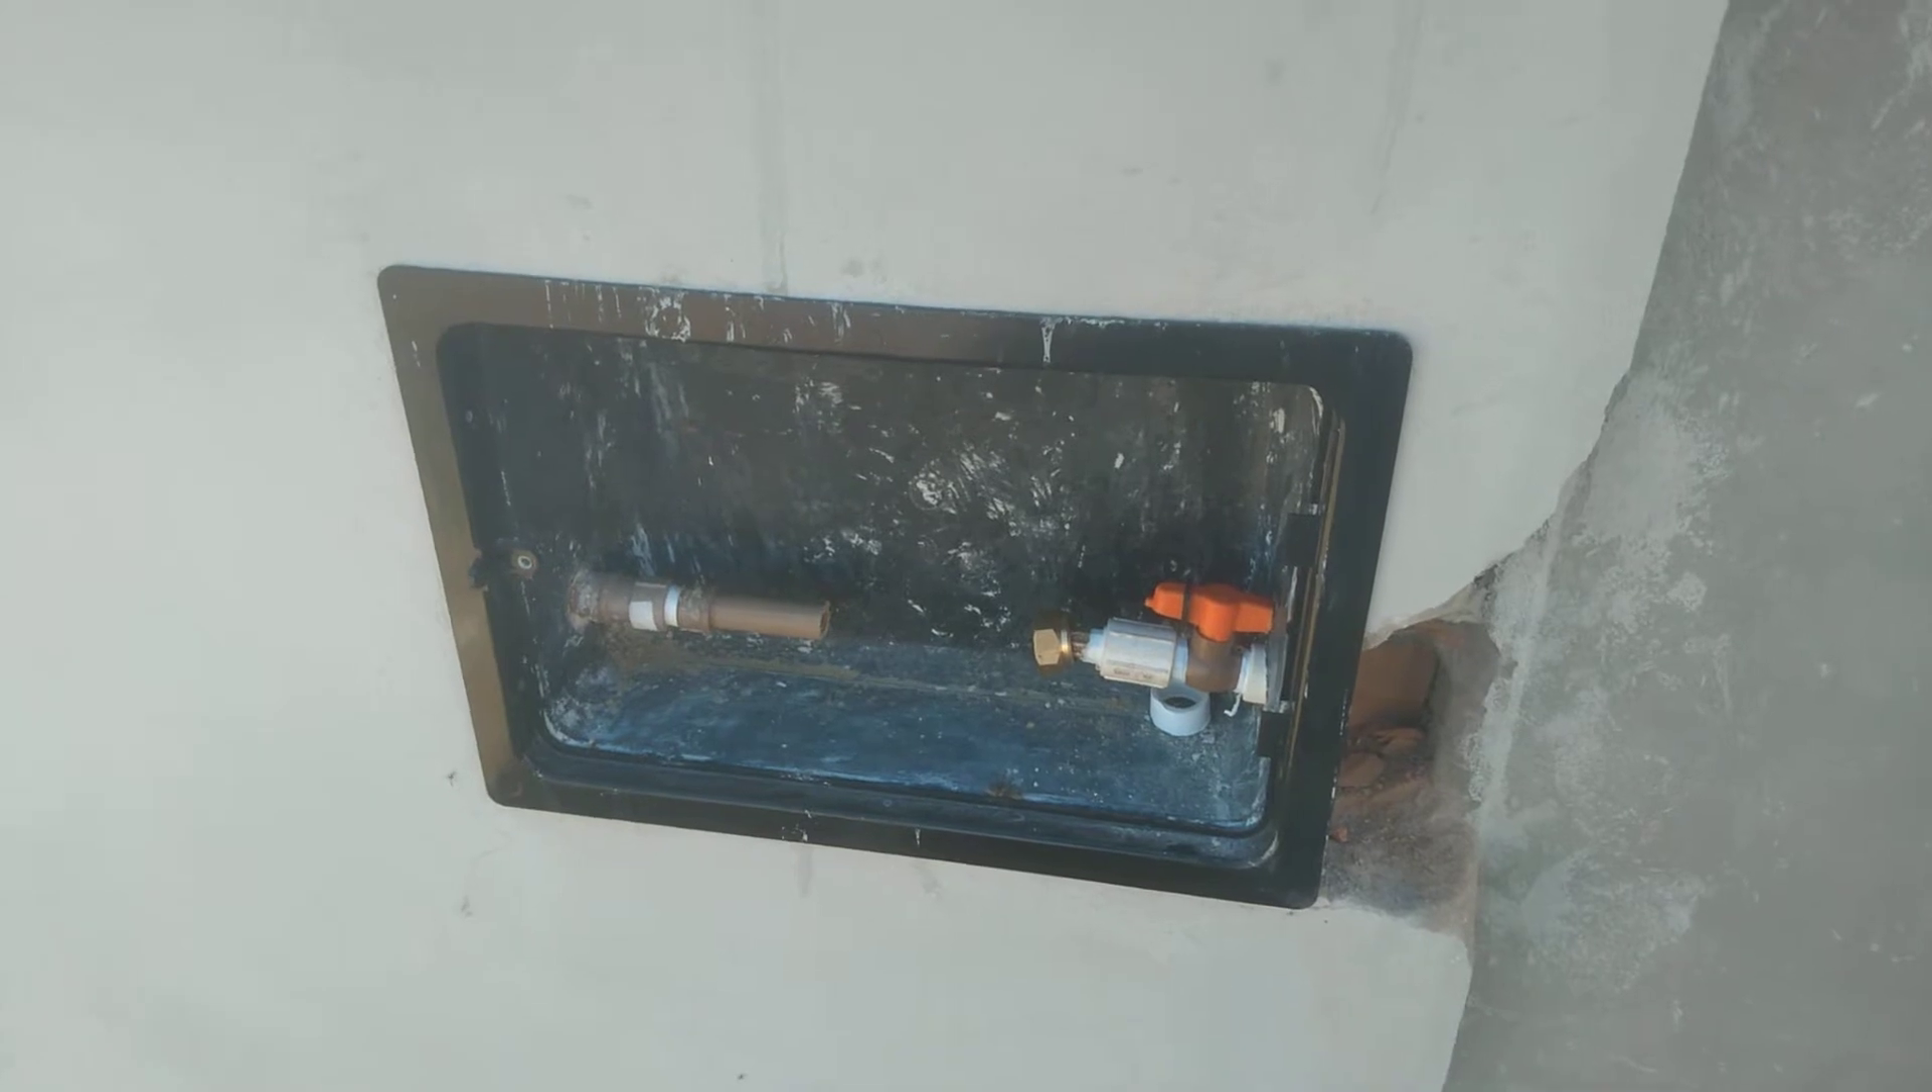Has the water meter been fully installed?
No.